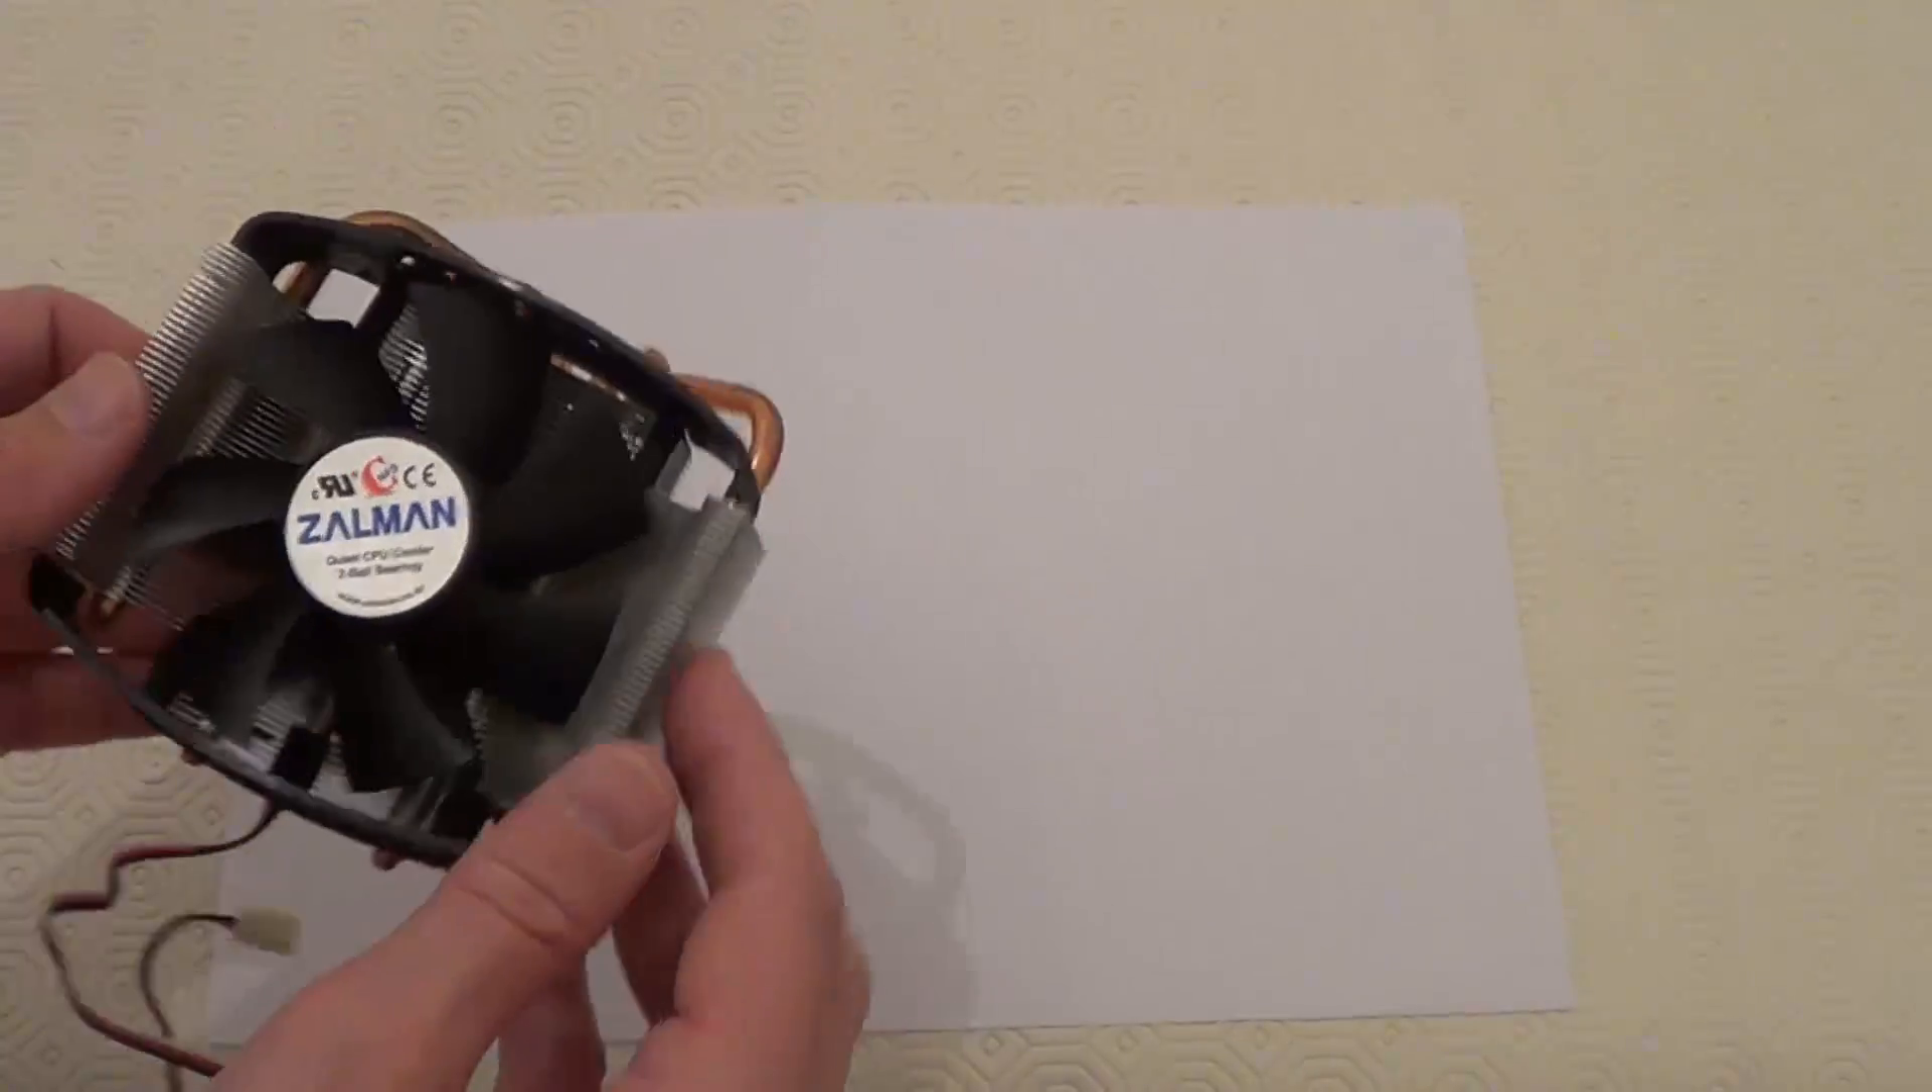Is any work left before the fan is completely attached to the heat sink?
No.